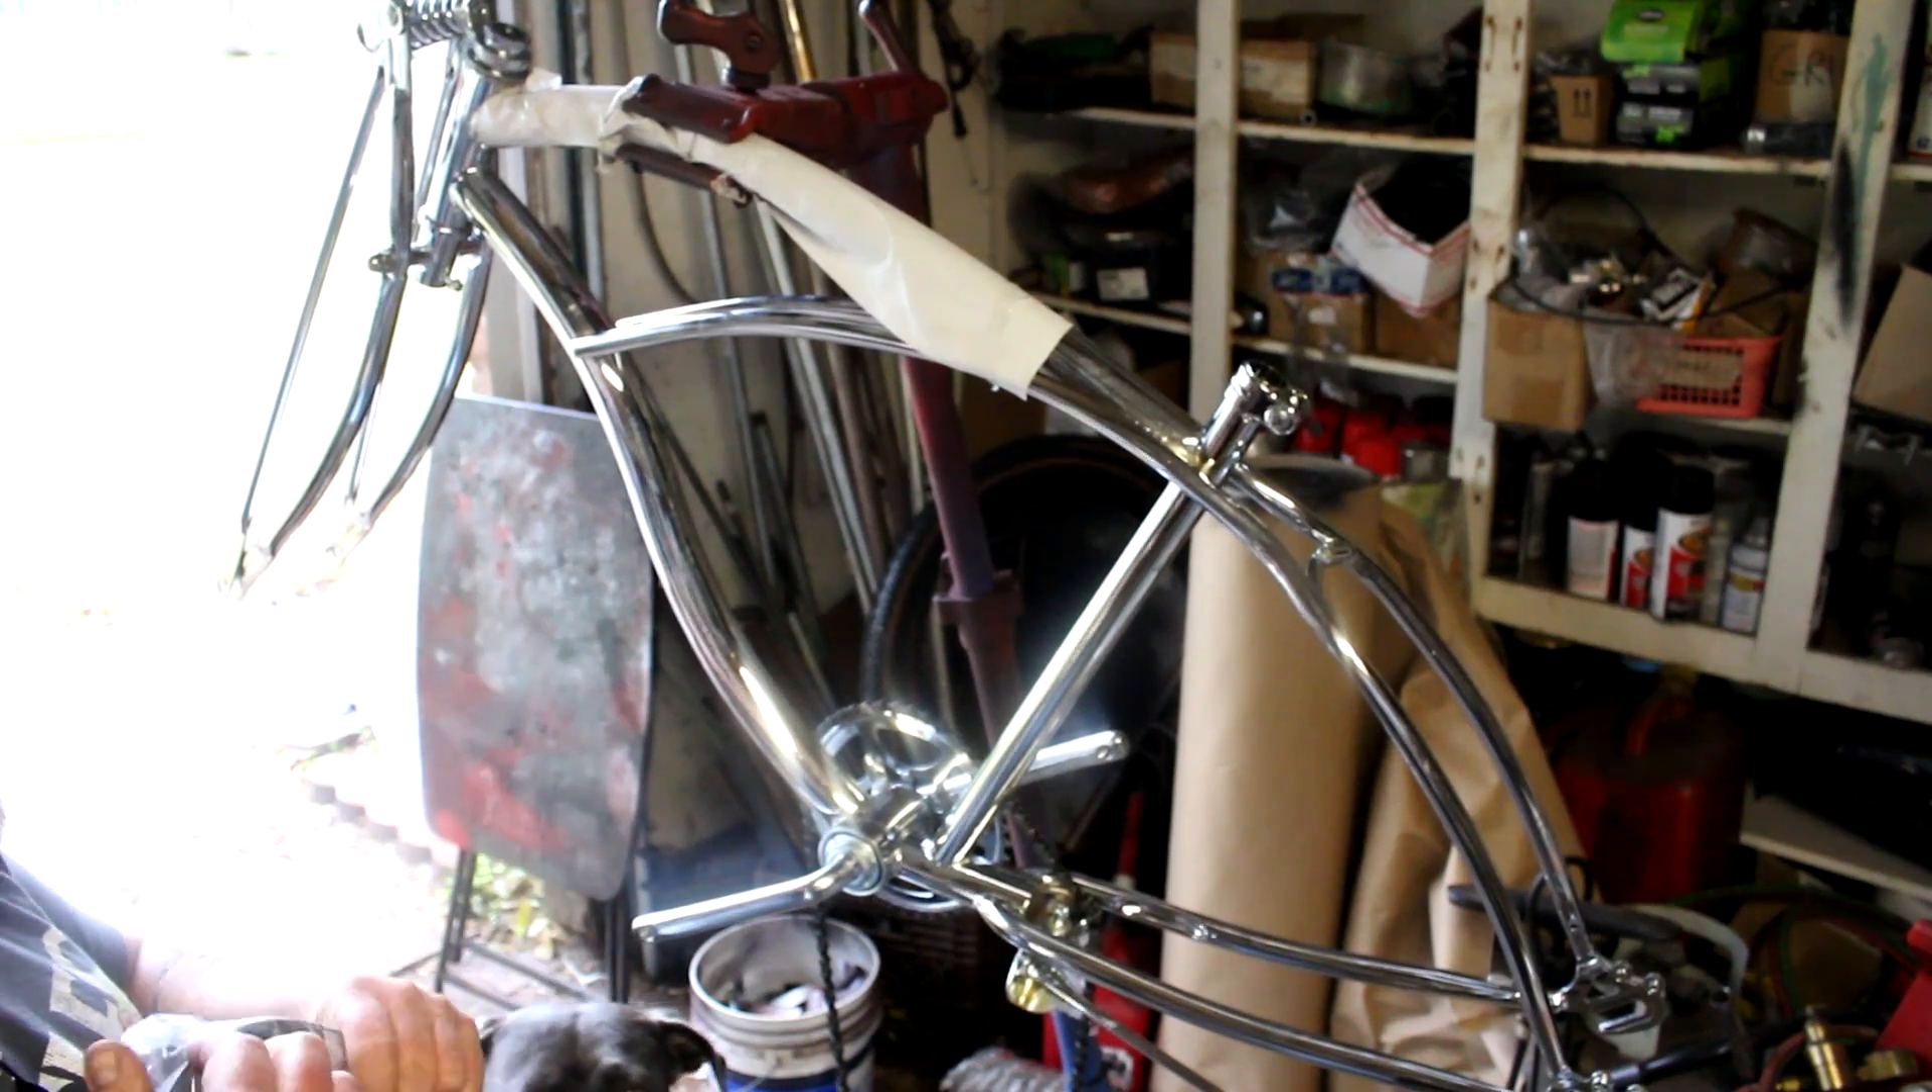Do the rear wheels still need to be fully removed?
No.